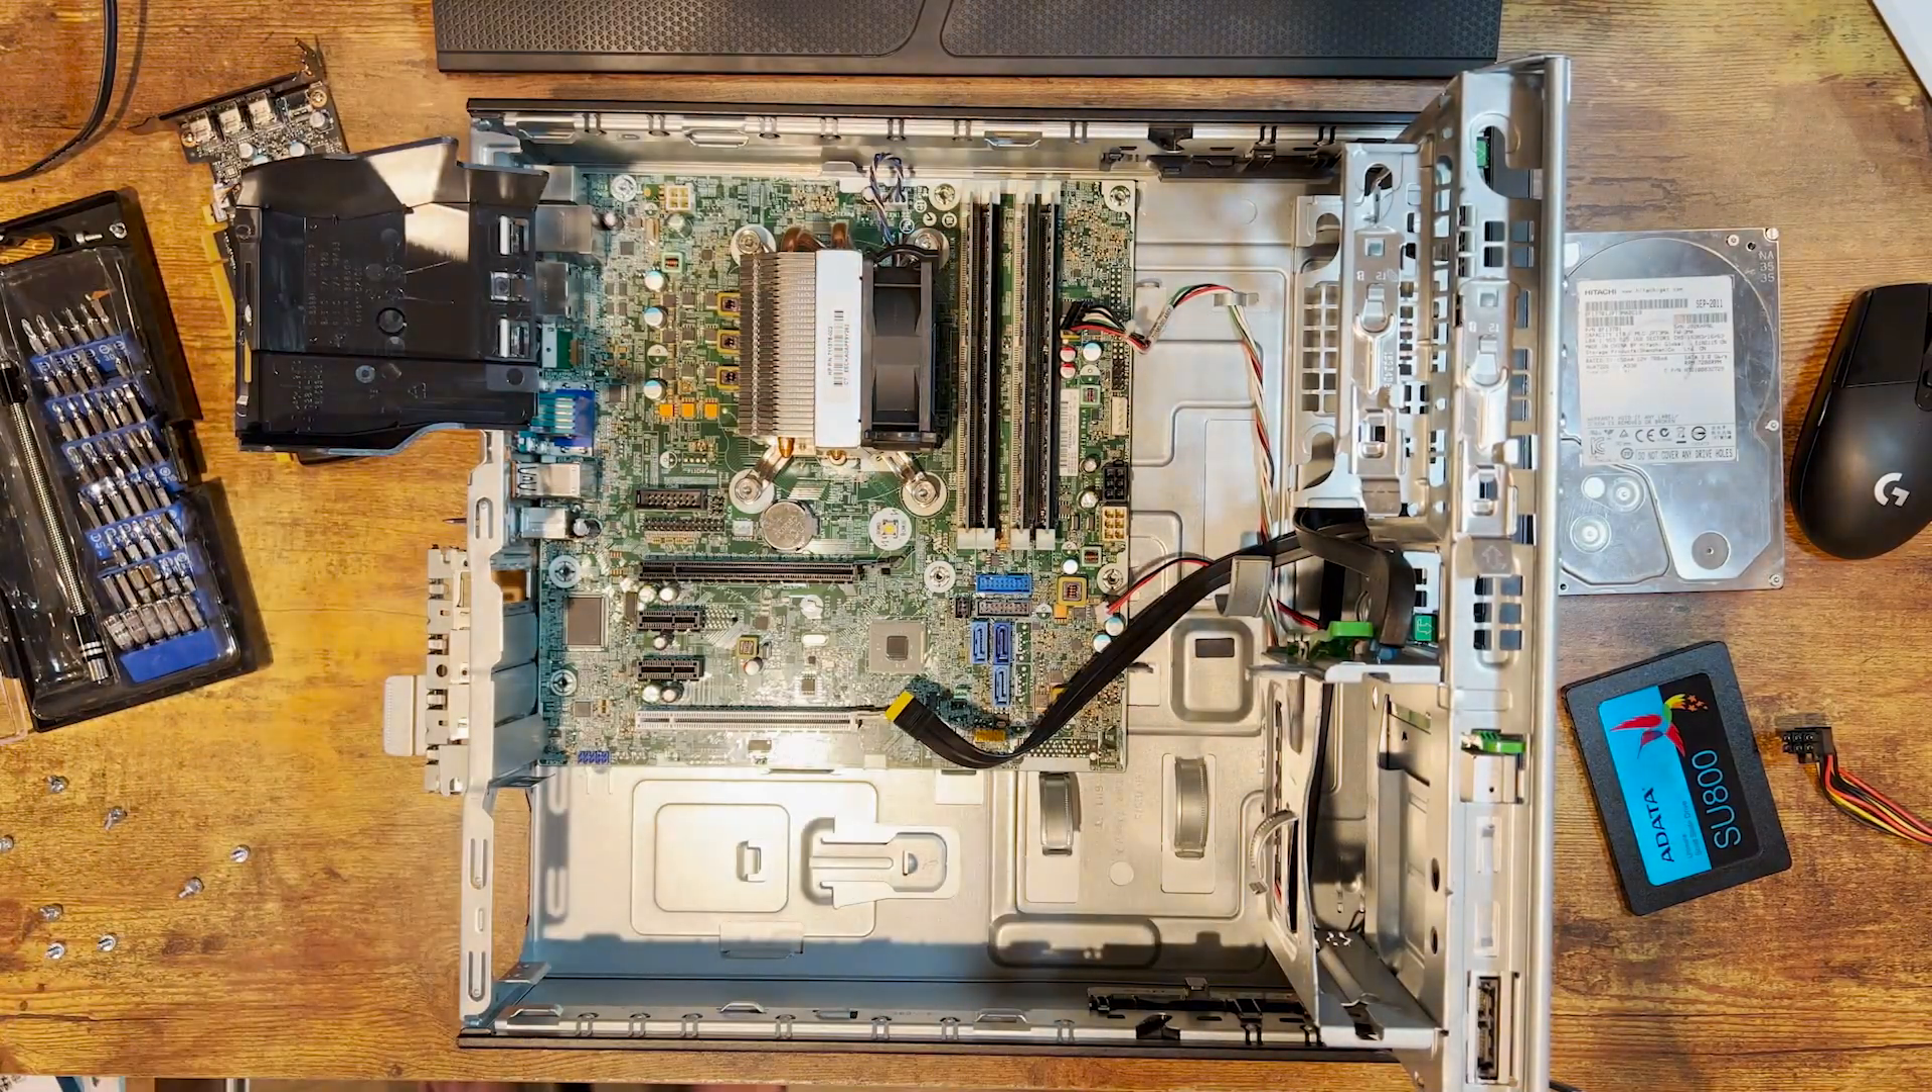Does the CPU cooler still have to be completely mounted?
No.